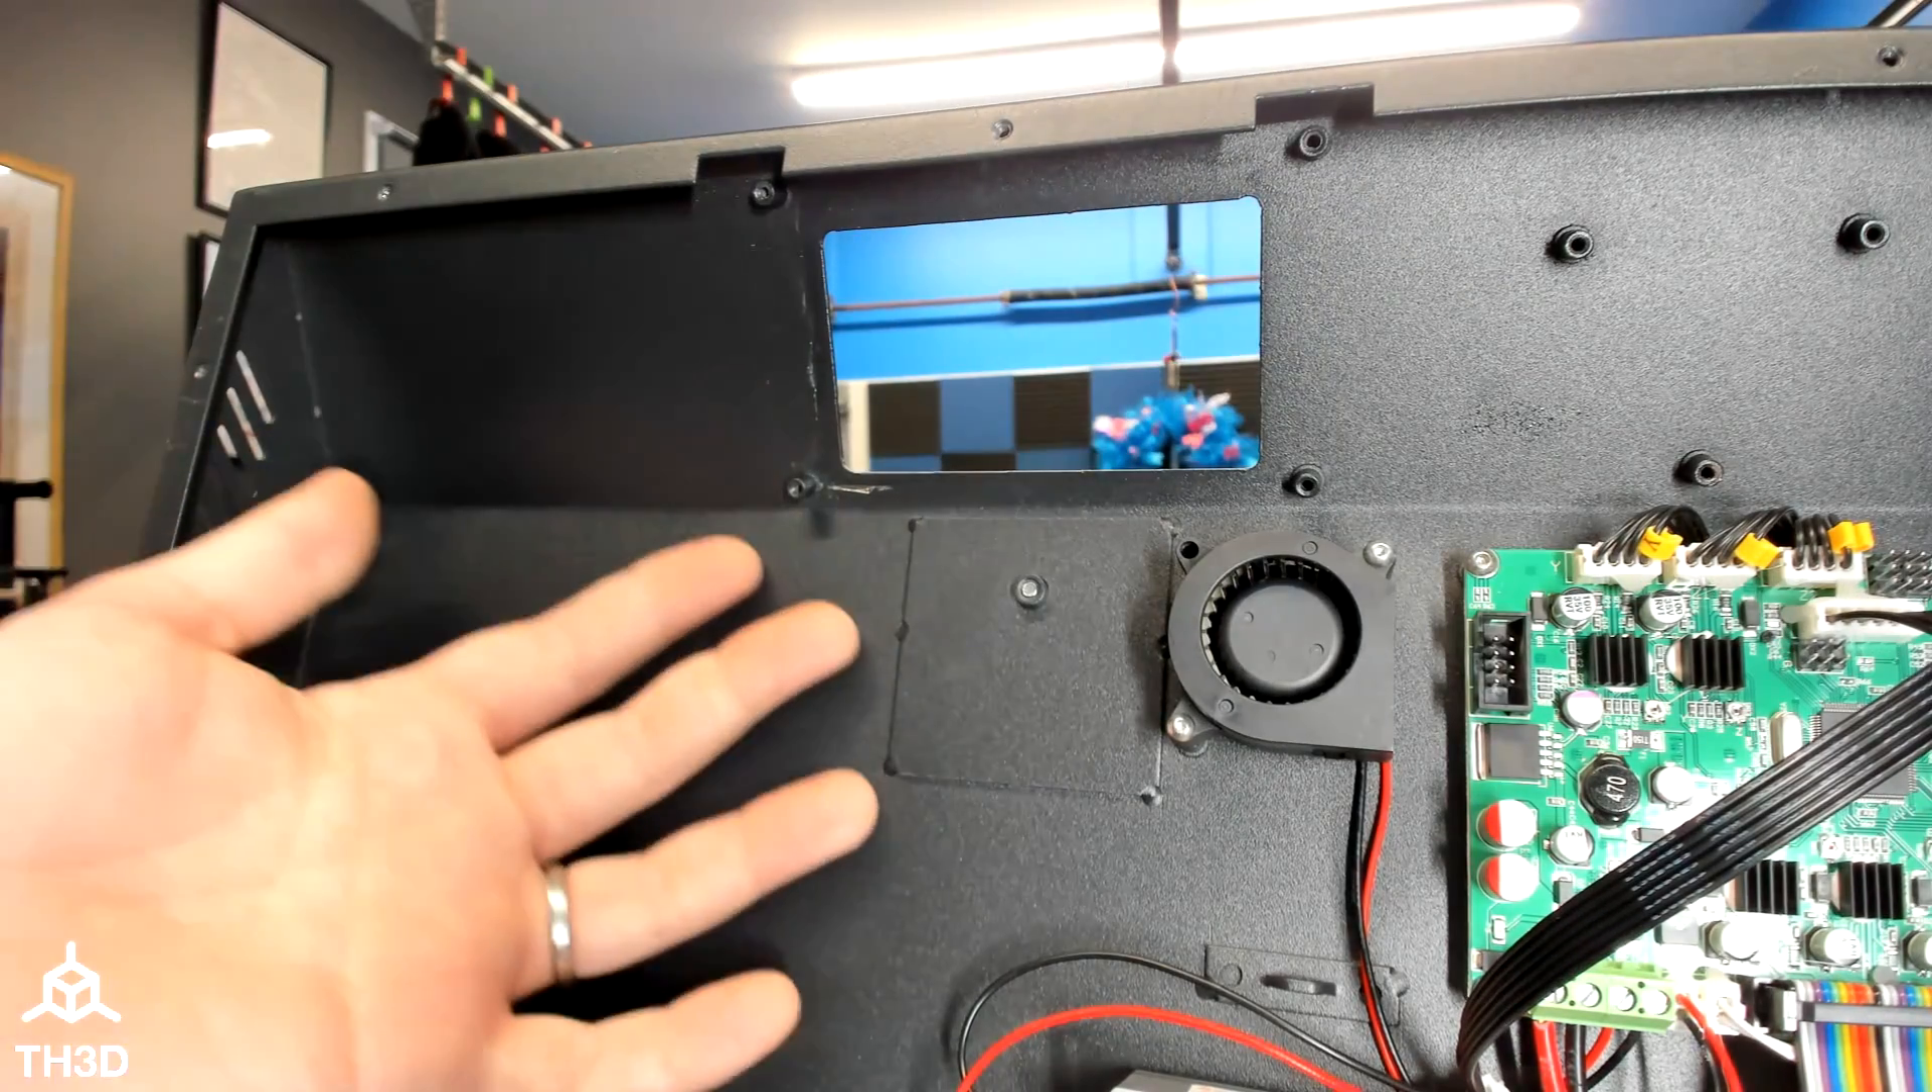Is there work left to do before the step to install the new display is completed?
Yes.